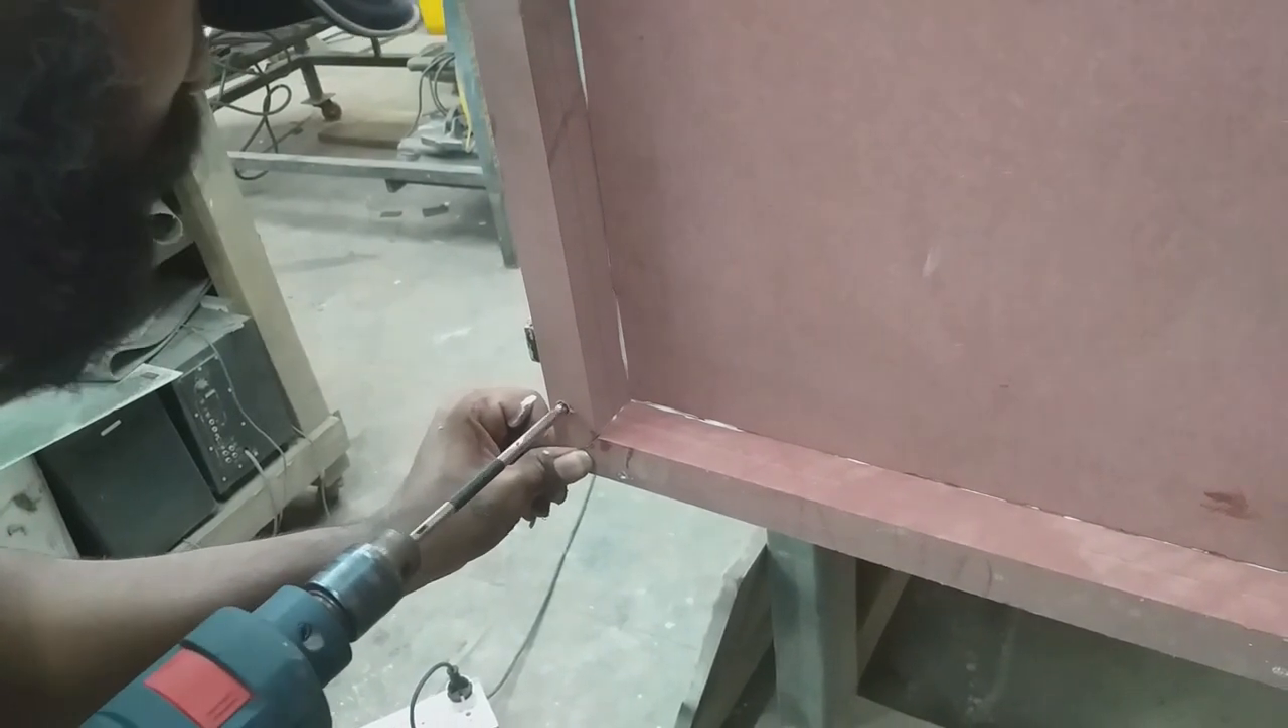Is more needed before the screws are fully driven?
Yes.